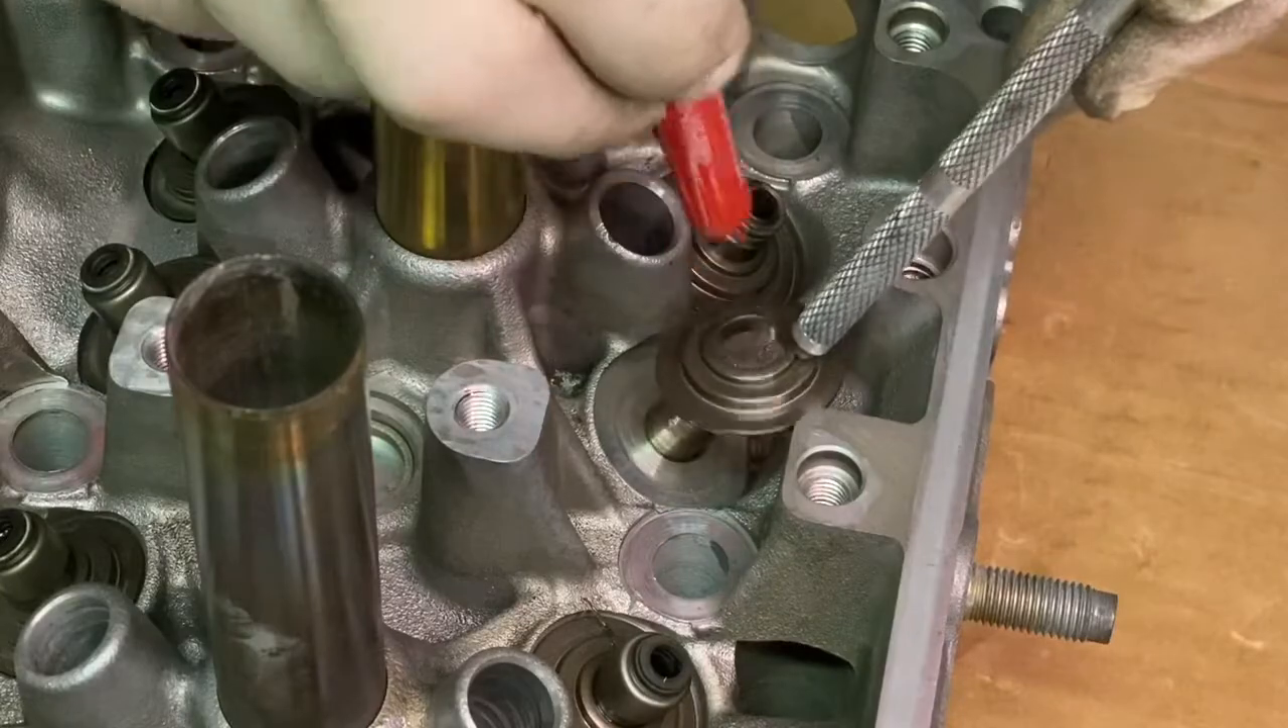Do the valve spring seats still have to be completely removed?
Yes.